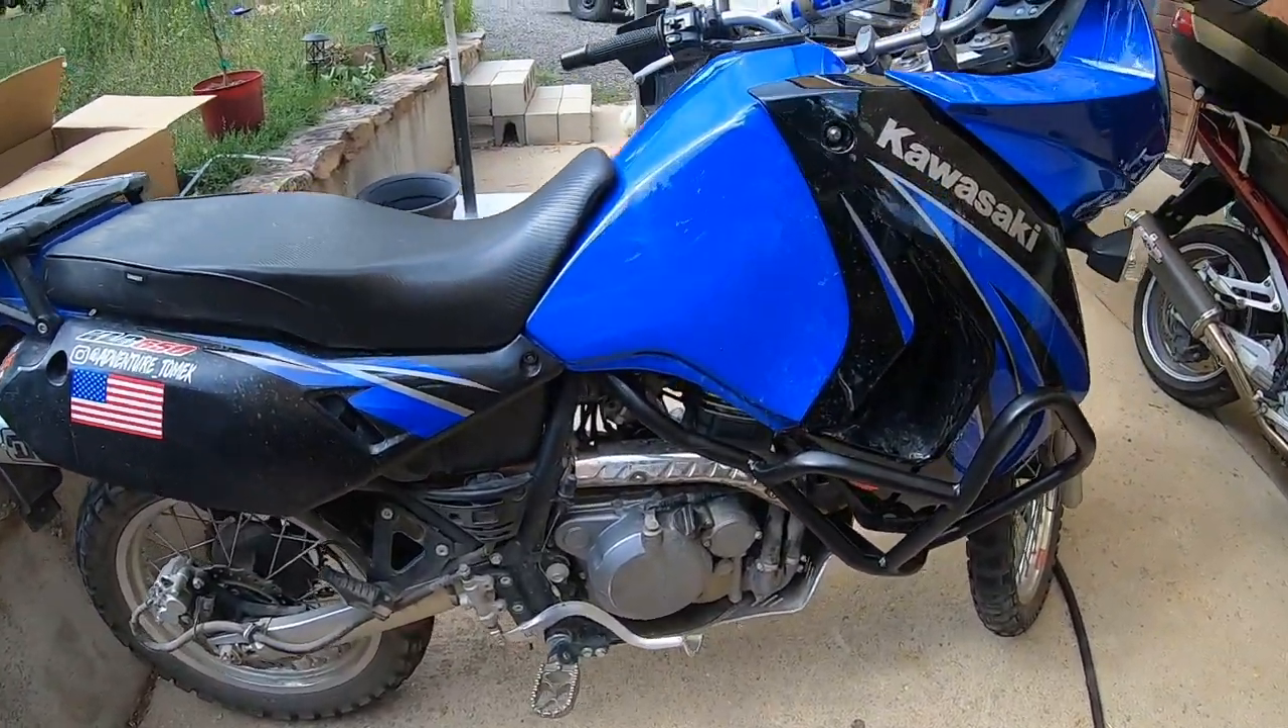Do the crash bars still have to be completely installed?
No.